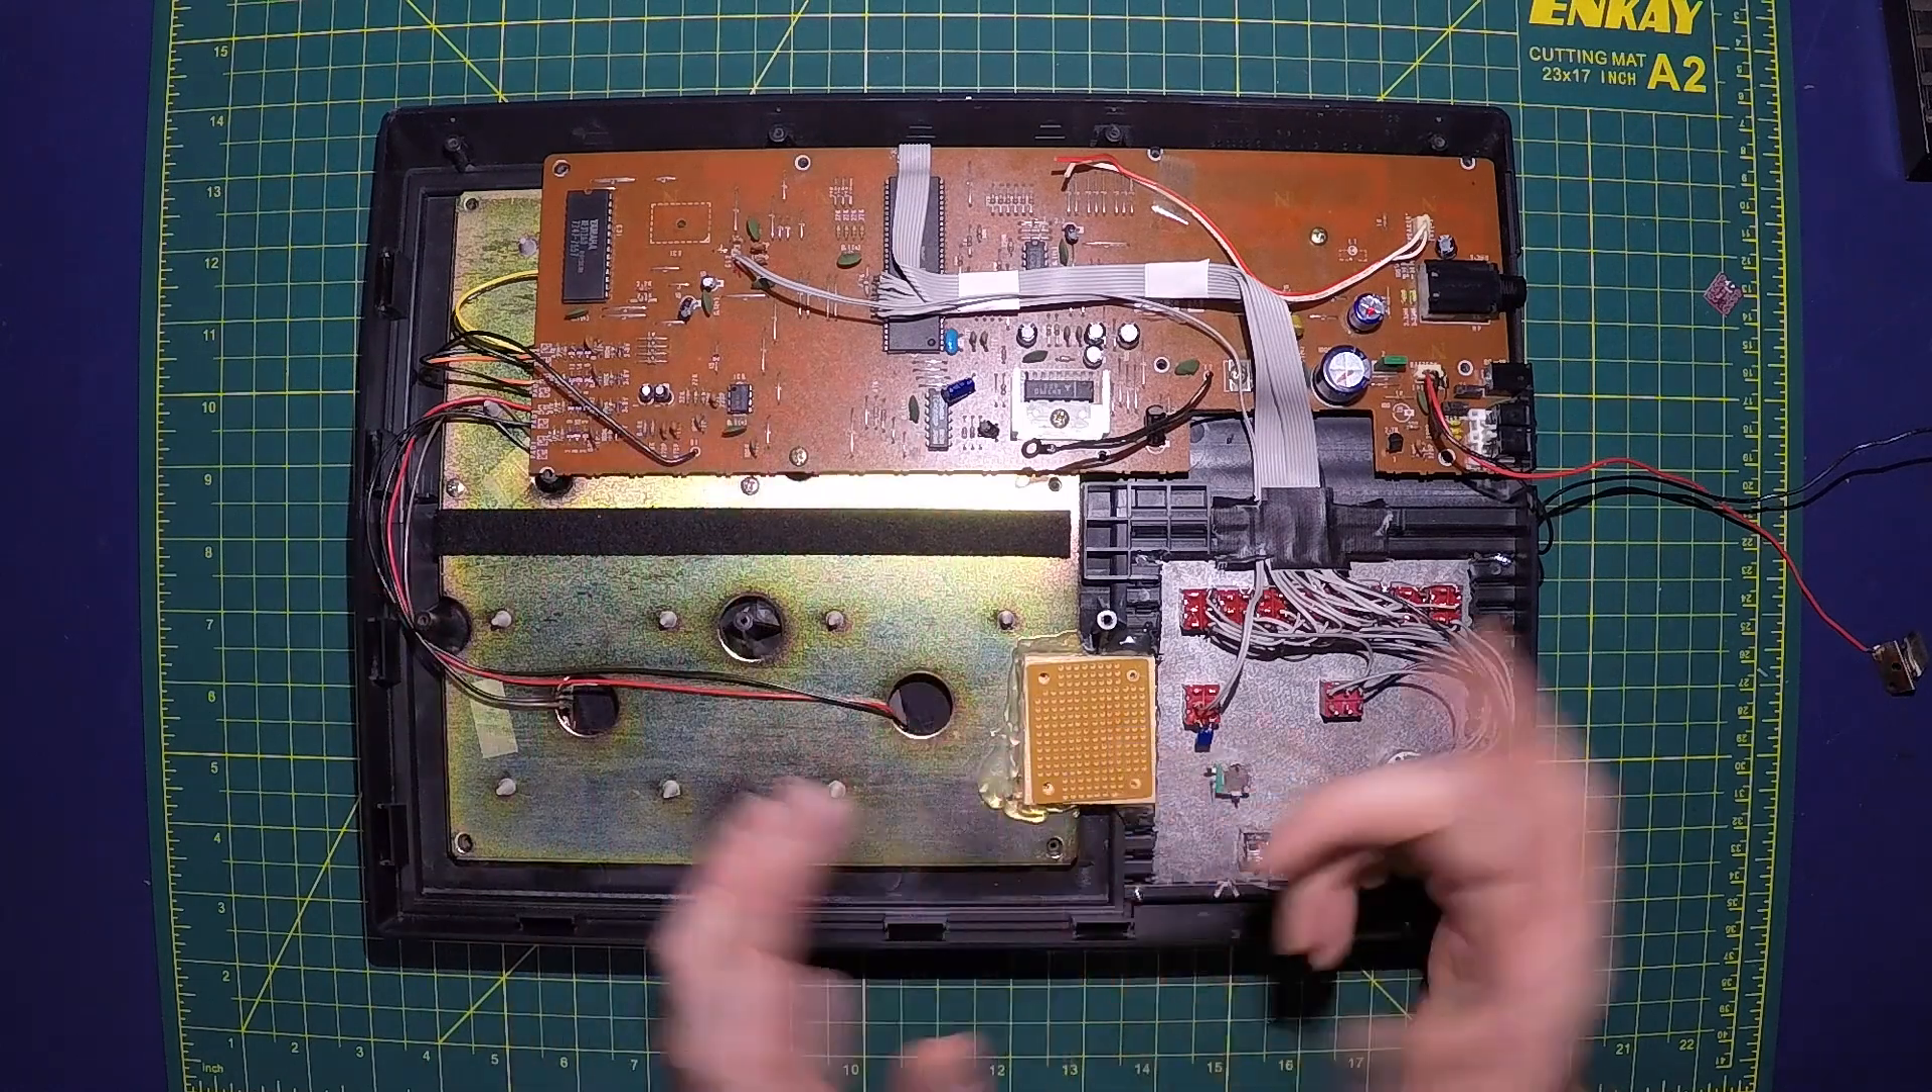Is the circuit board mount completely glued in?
Yes.